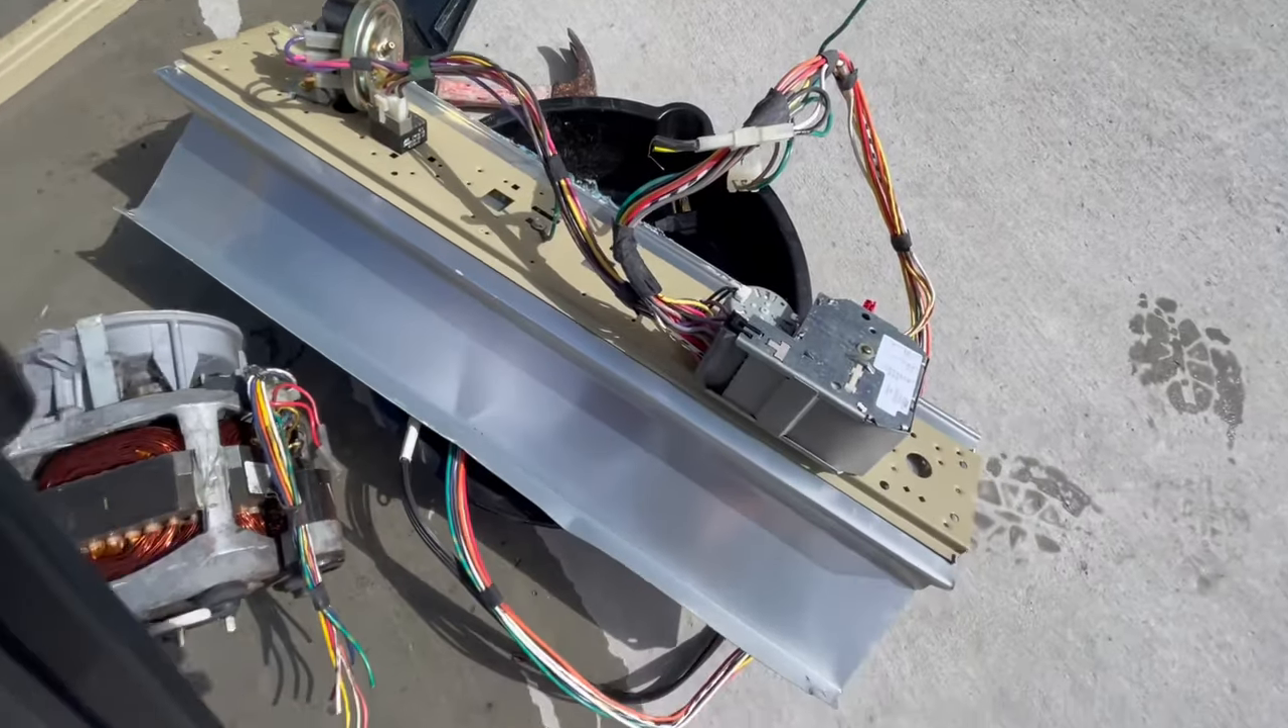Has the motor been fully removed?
Yes.